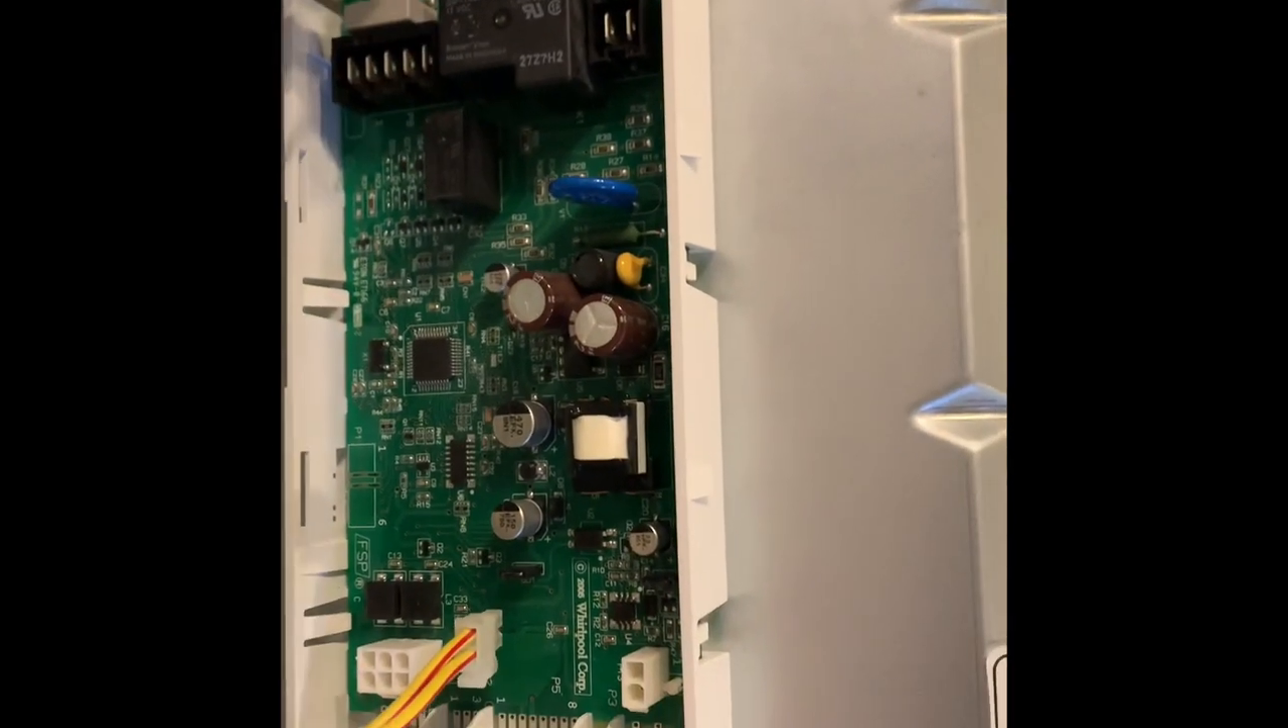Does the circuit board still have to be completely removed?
Yes.